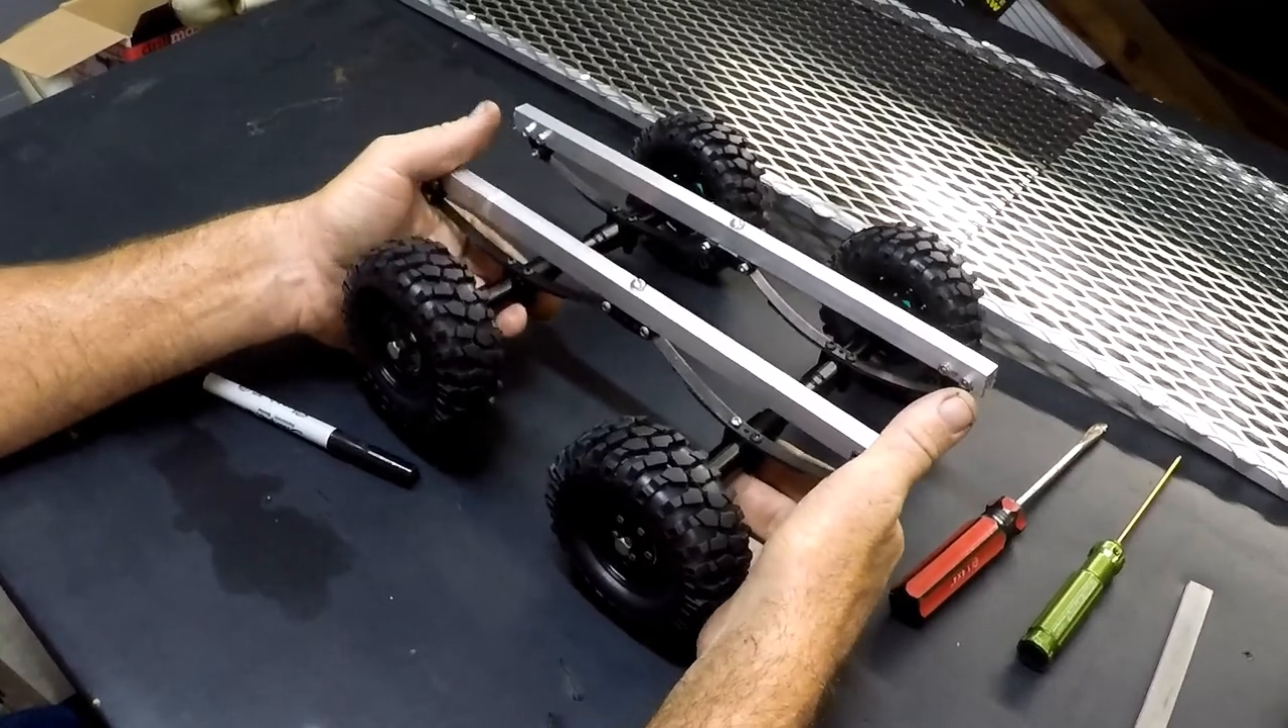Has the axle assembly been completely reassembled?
Yes.